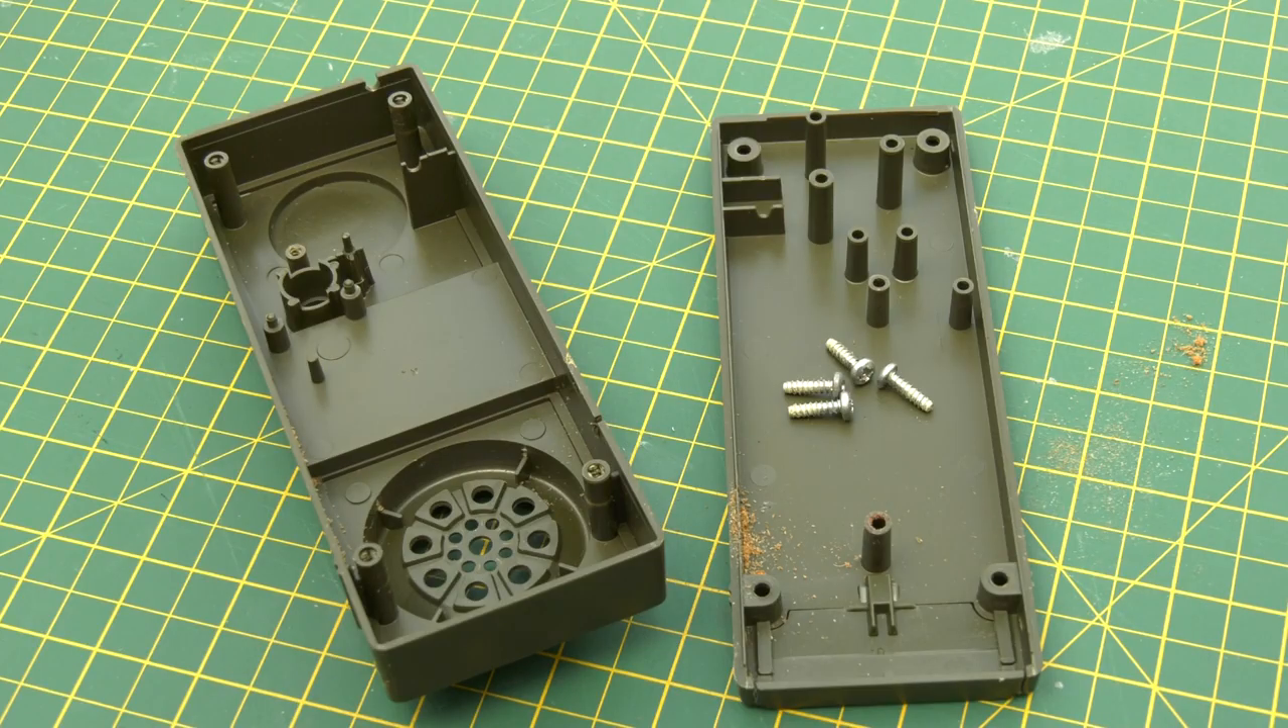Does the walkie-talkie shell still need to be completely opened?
No.